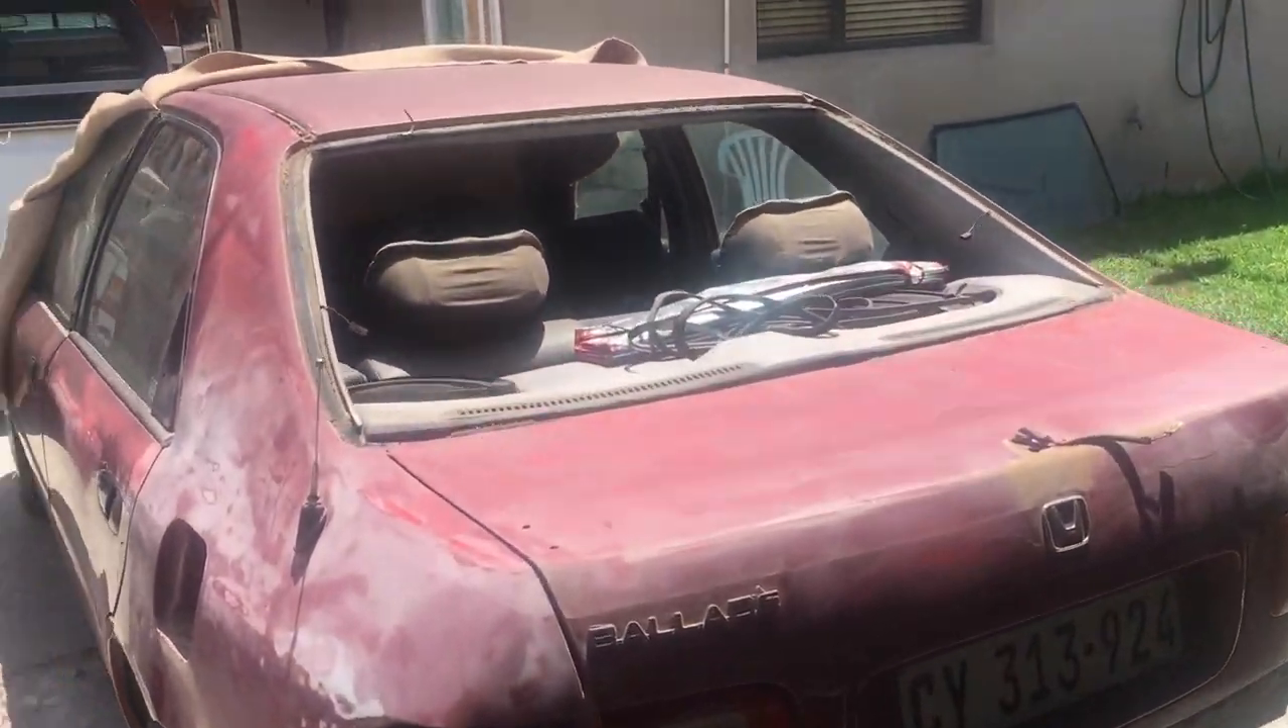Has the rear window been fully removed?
Yes.